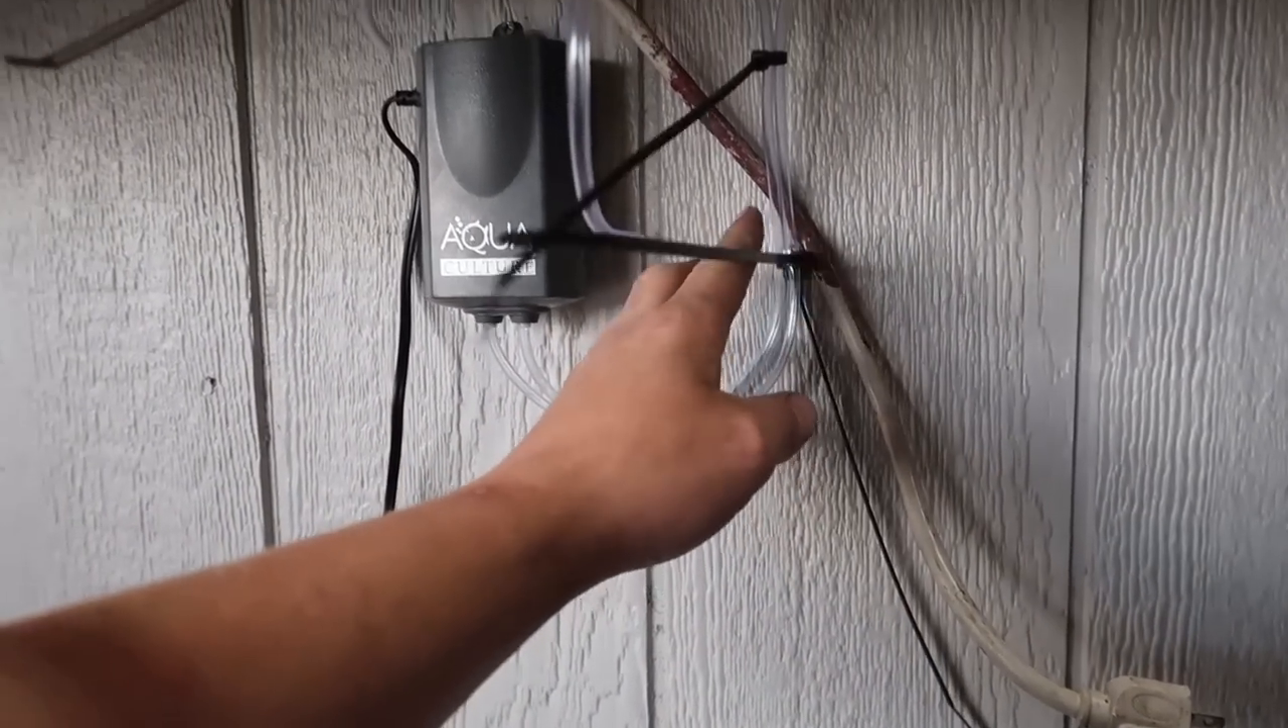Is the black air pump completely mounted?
Yes.